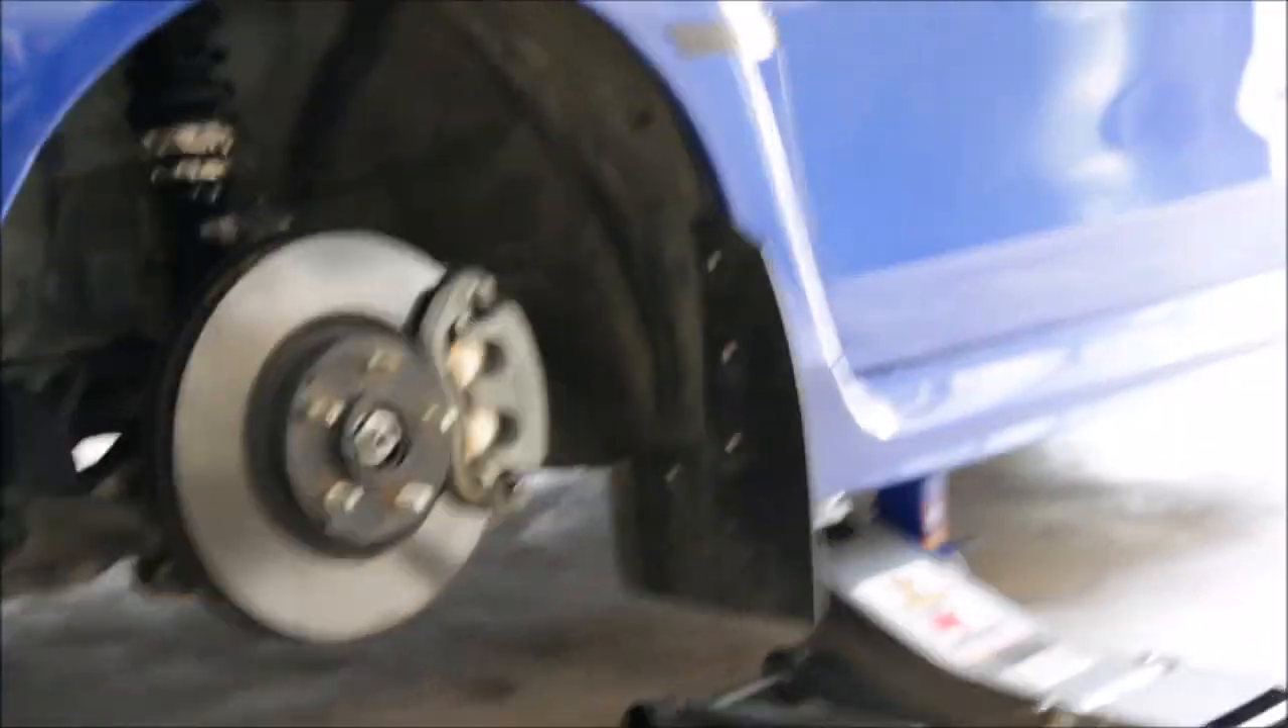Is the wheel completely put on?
No.